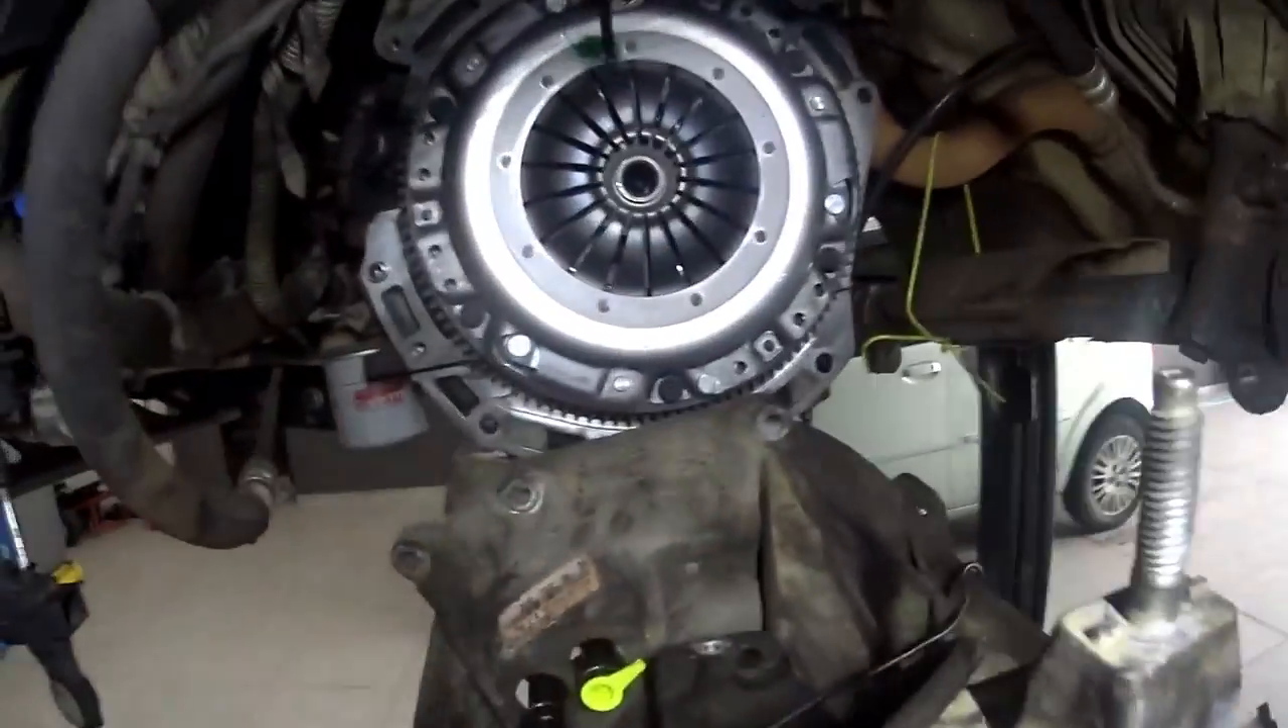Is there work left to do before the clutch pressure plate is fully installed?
No.